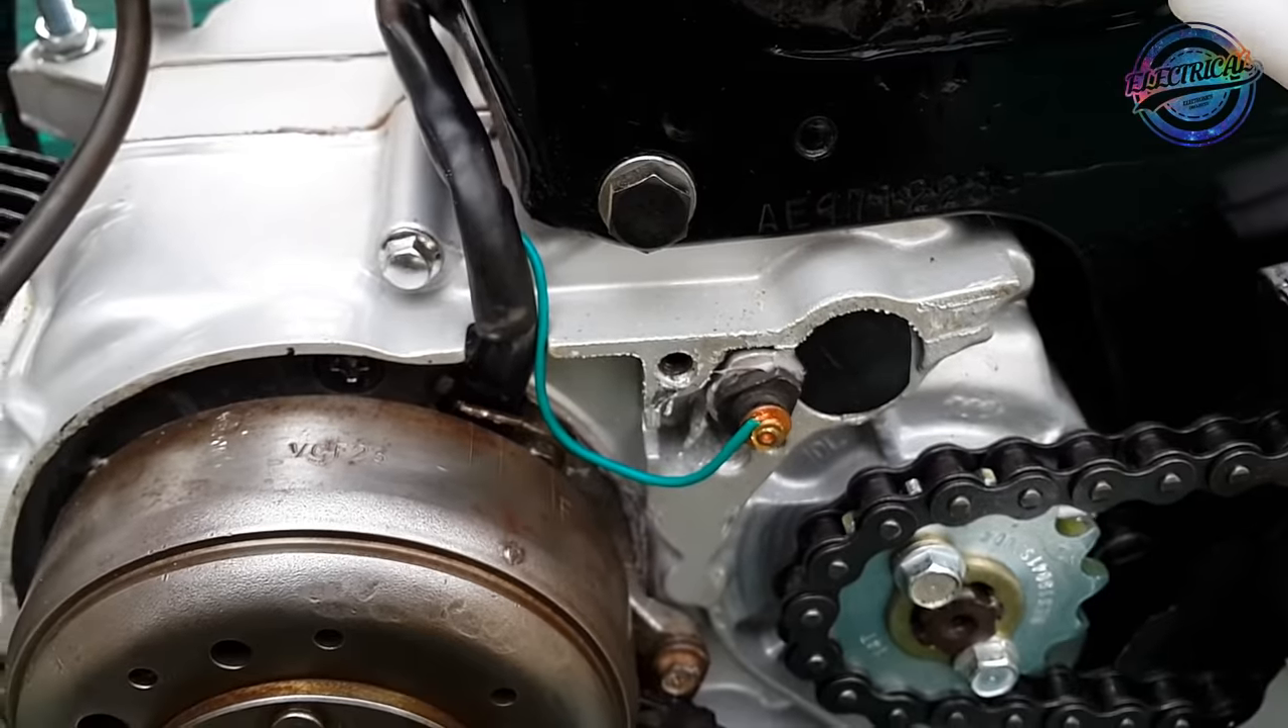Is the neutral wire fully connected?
Yes.